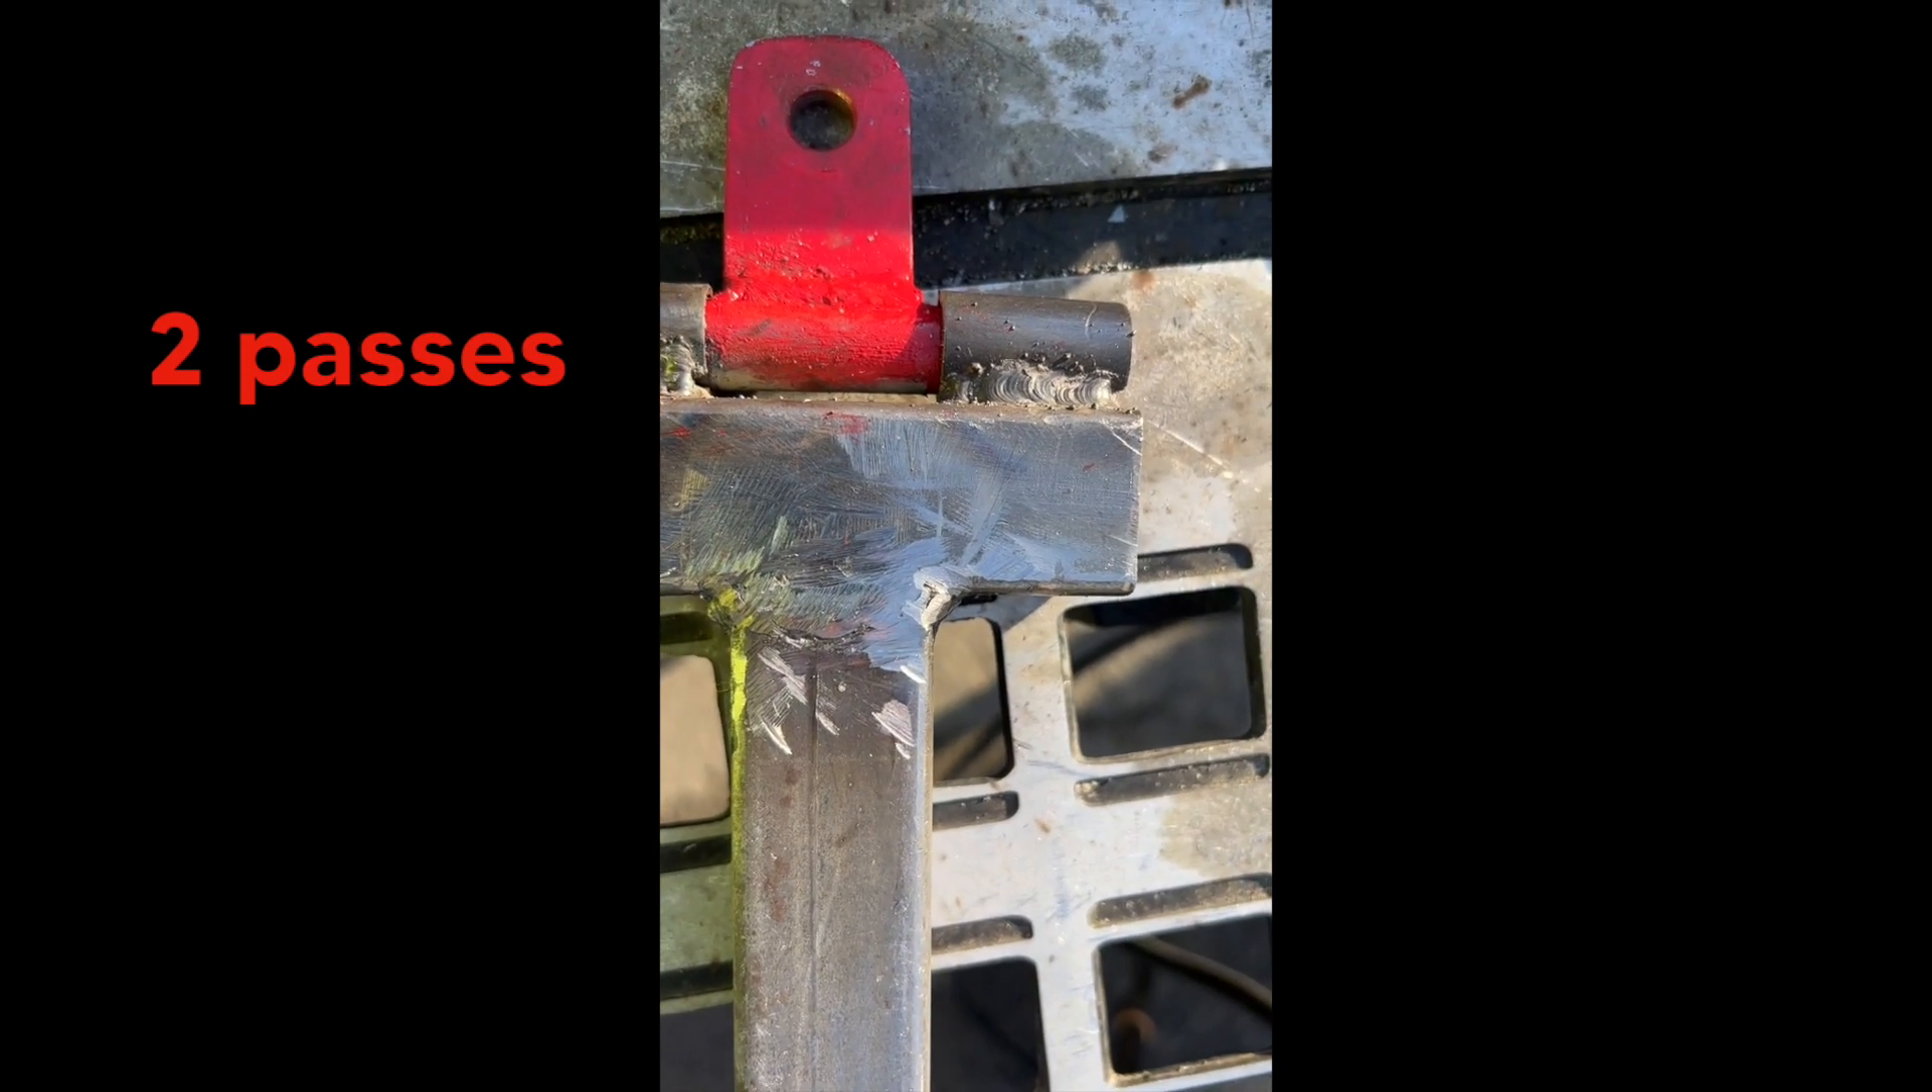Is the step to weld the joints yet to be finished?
No.